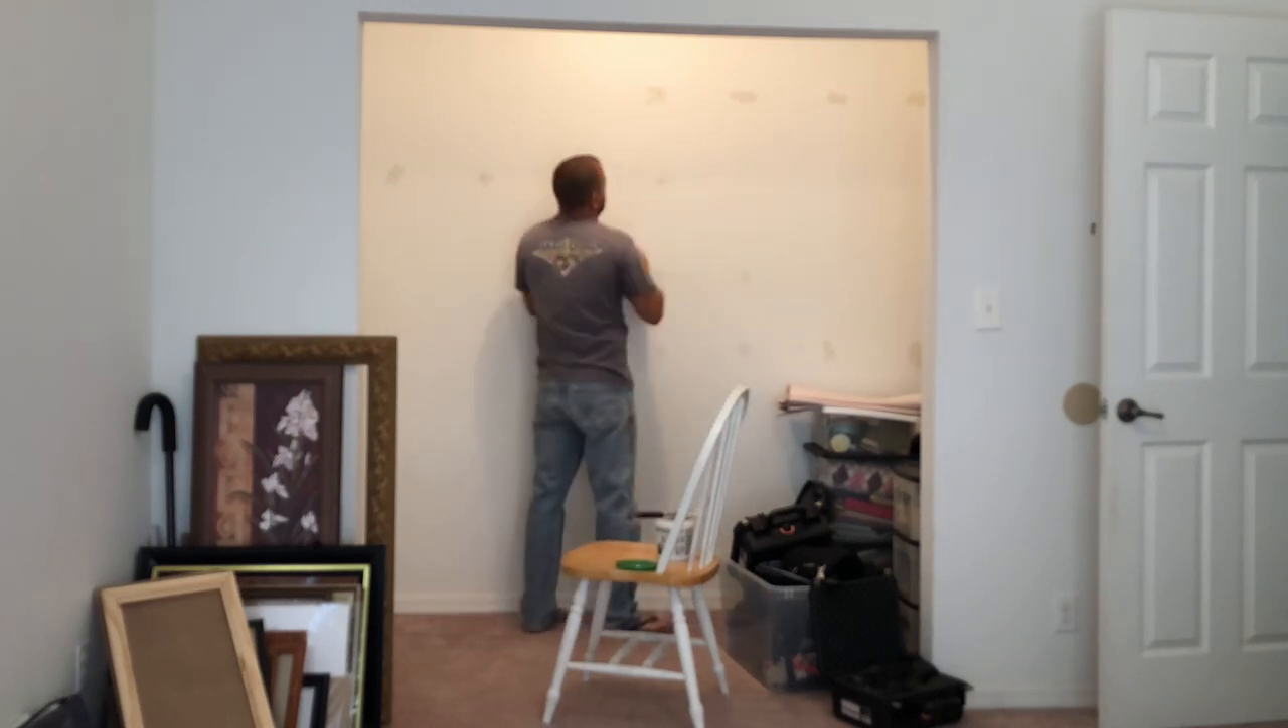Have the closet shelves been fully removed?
Yes.